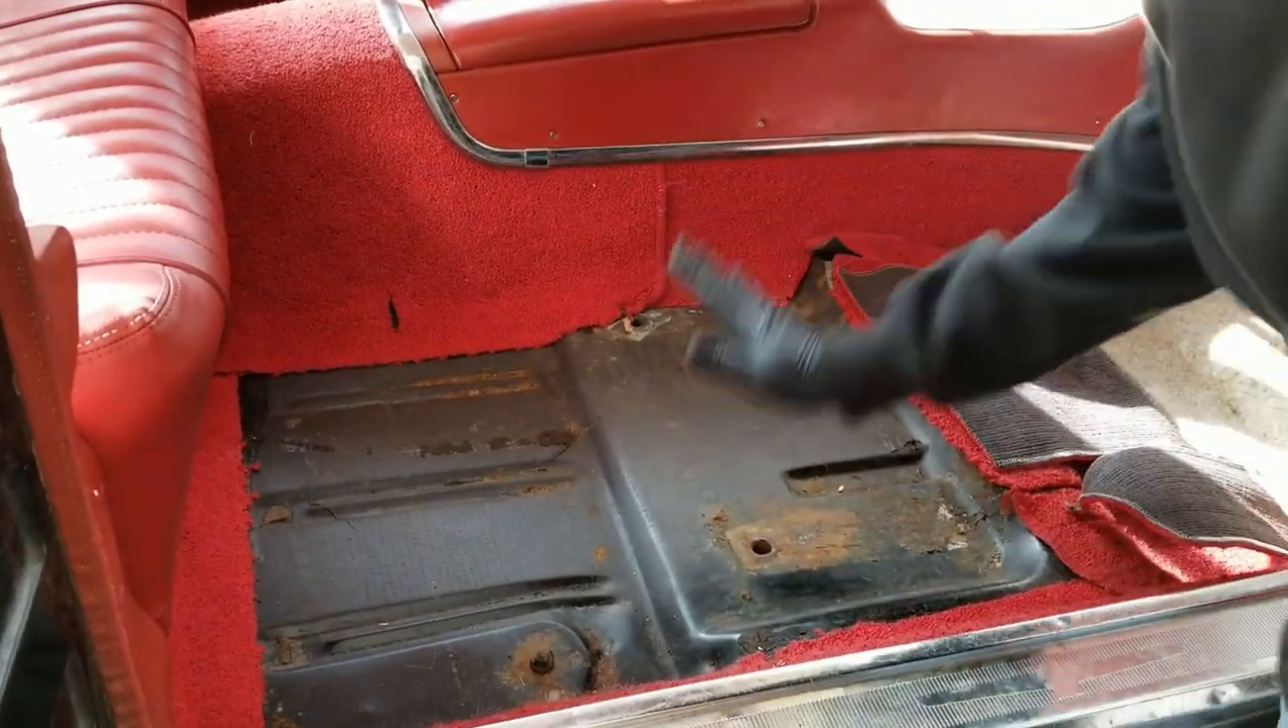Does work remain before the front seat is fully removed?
No.